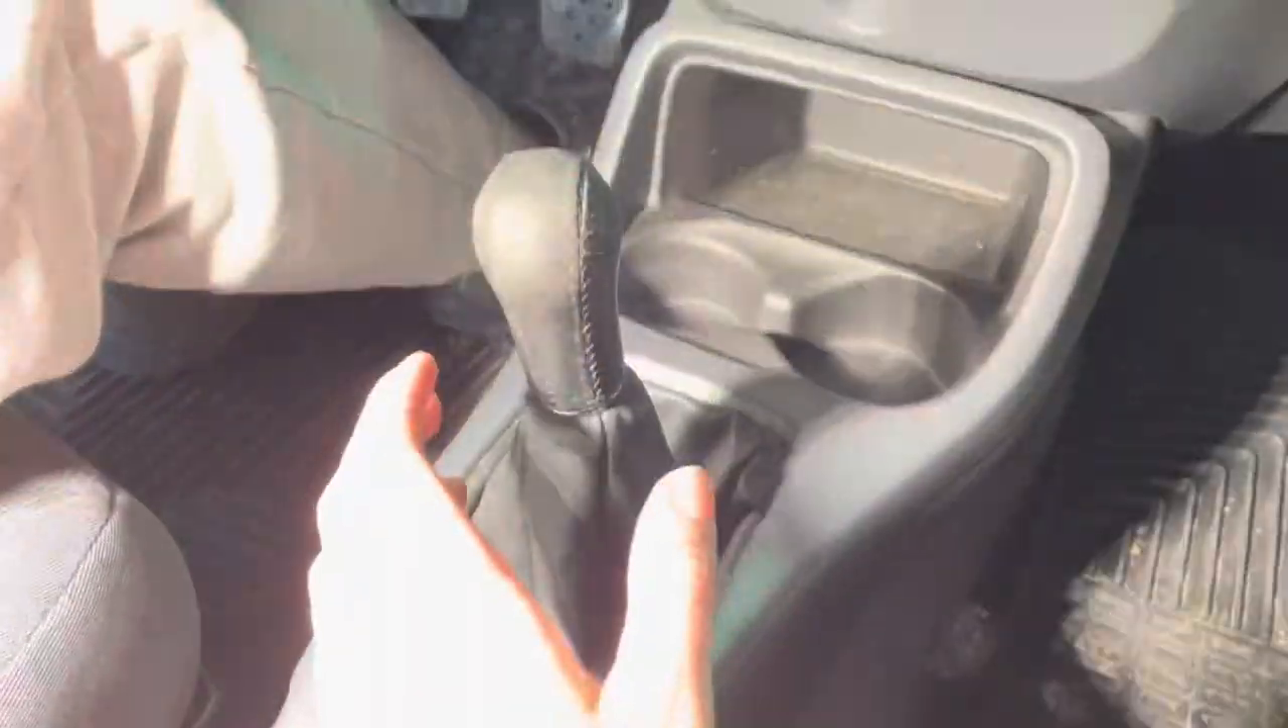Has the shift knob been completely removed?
No.